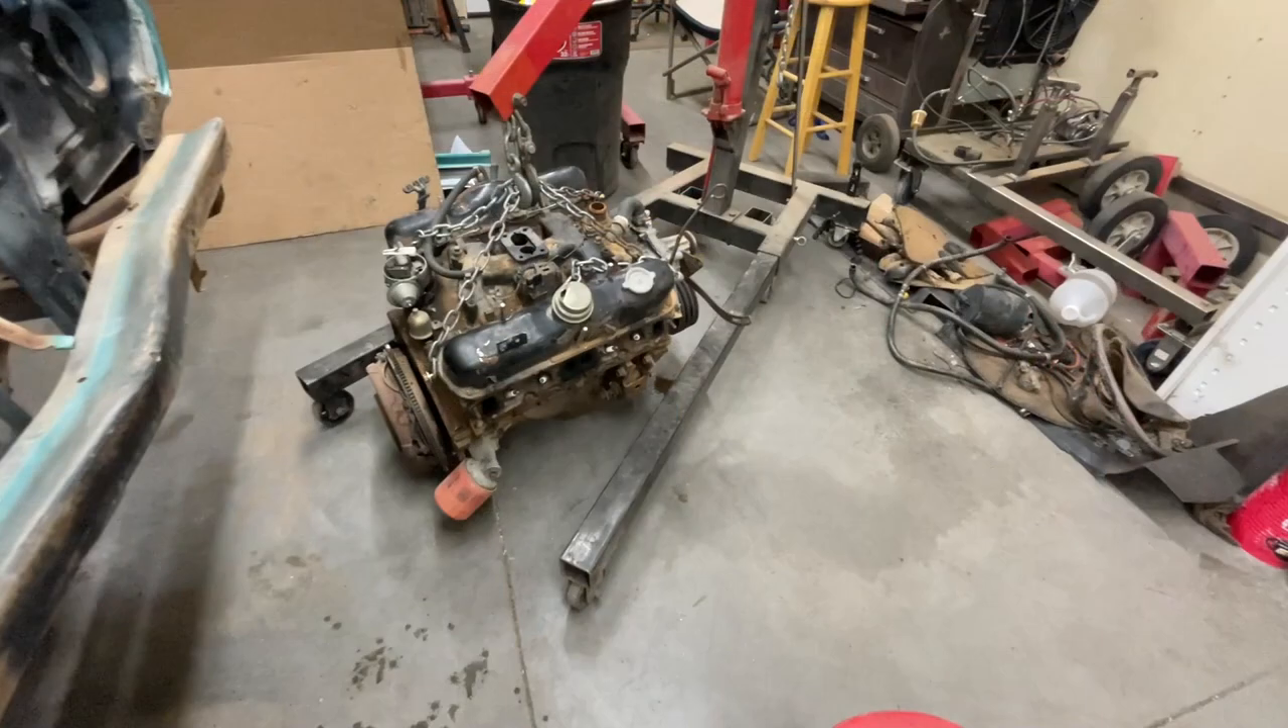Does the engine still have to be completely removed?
No.